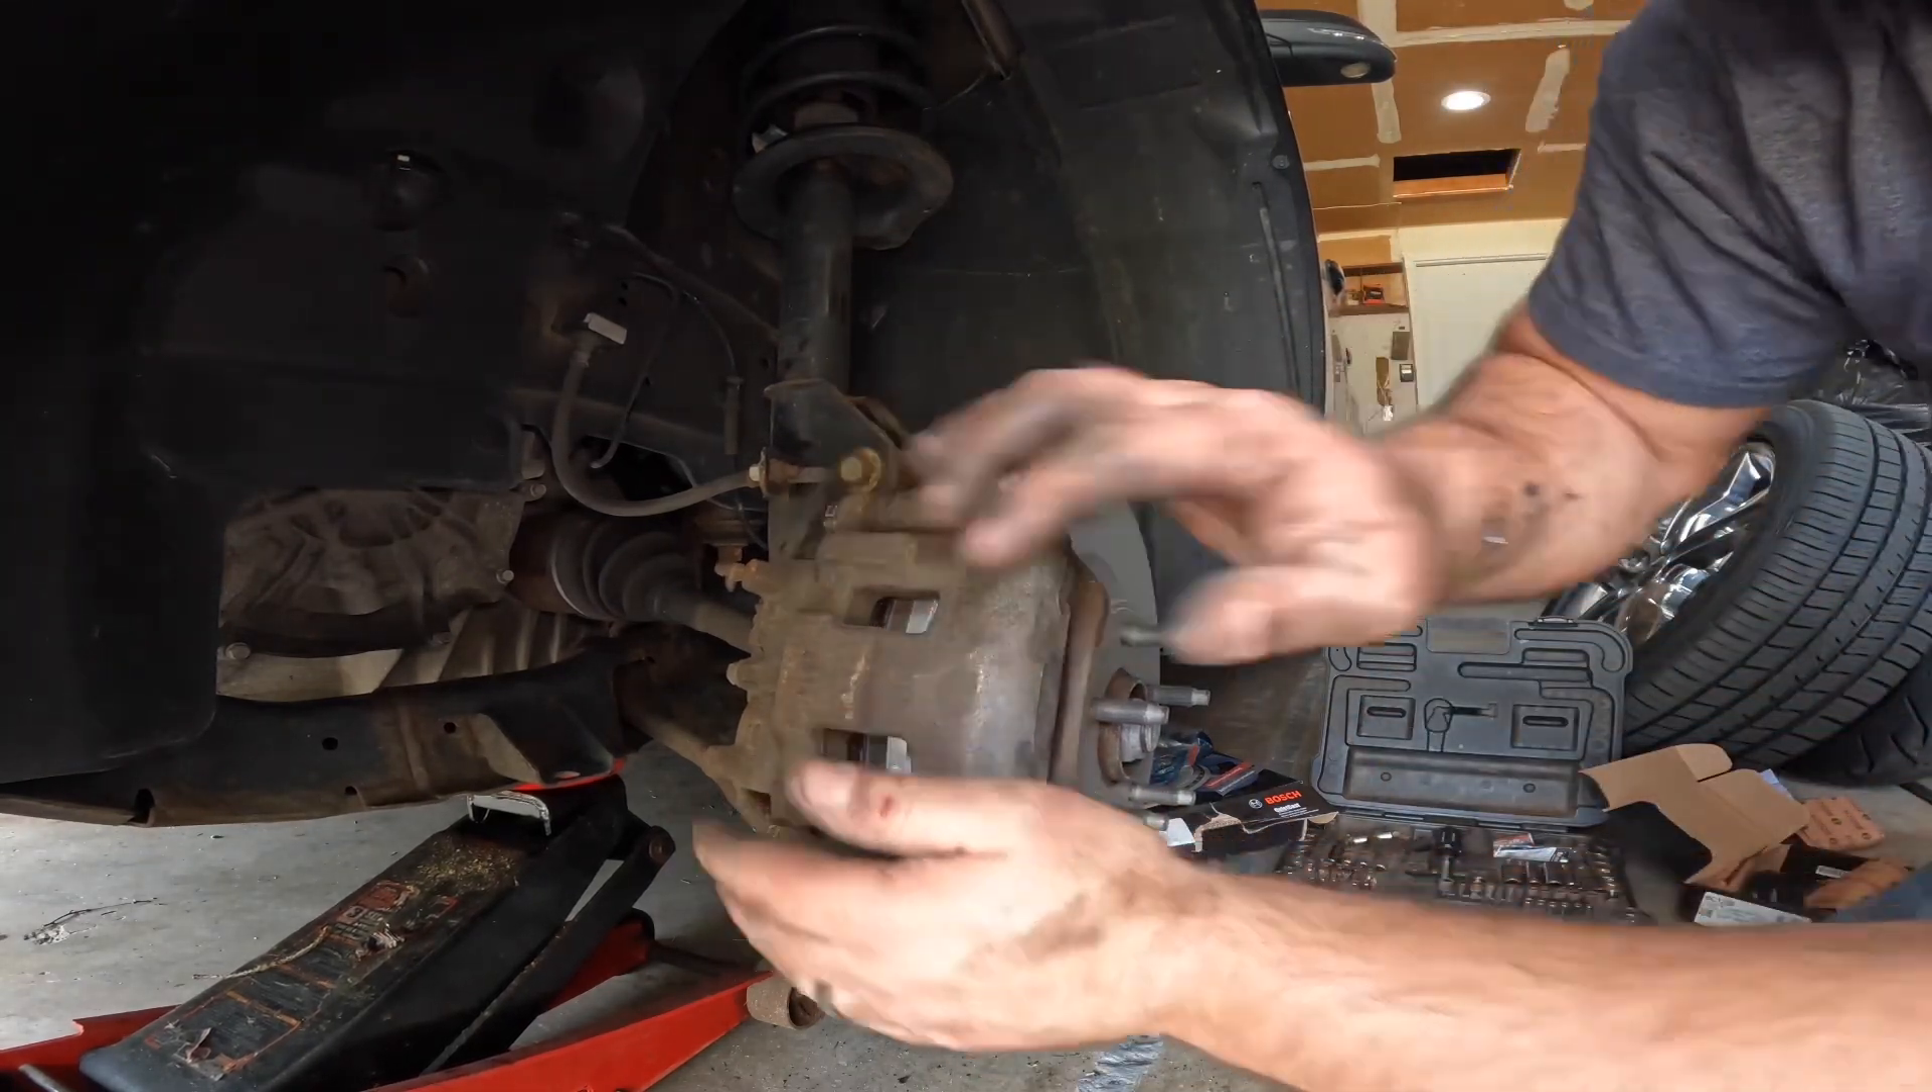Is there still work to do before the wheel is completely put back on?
Yes.